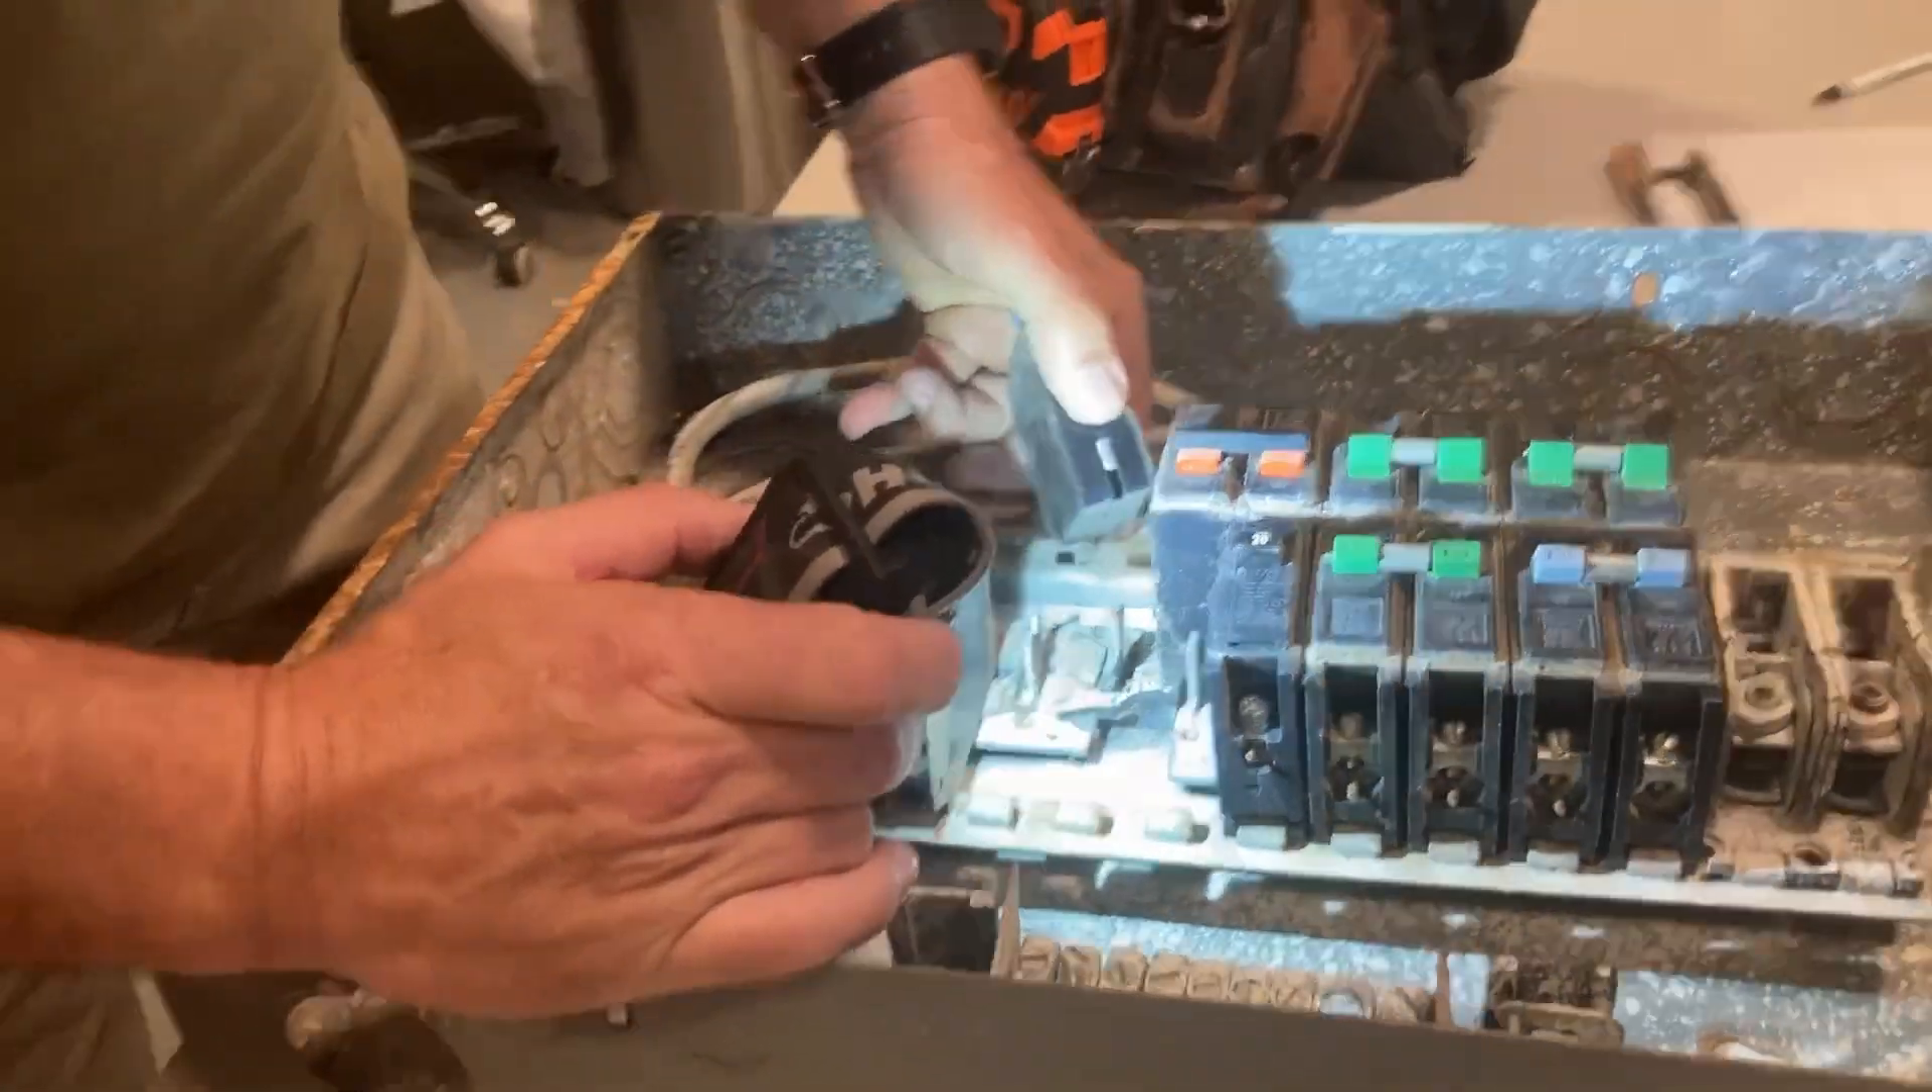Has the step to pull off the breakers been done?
No.